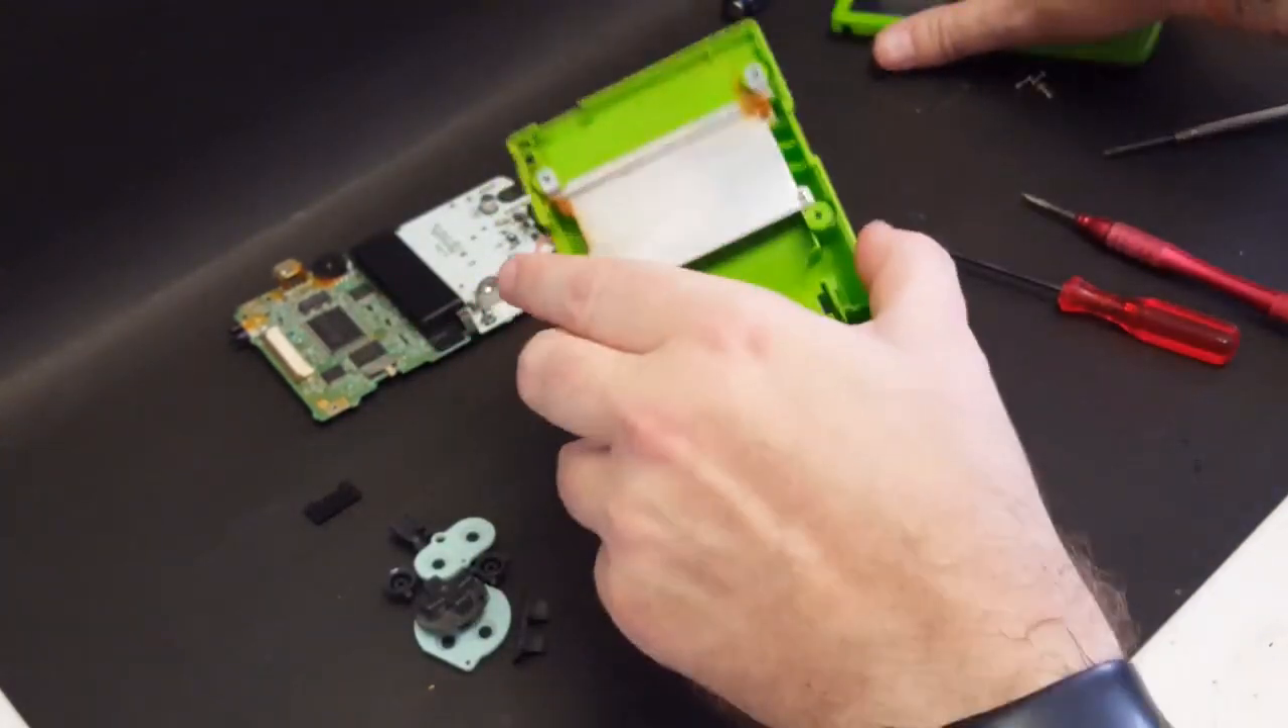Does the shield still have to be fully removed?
Yes.